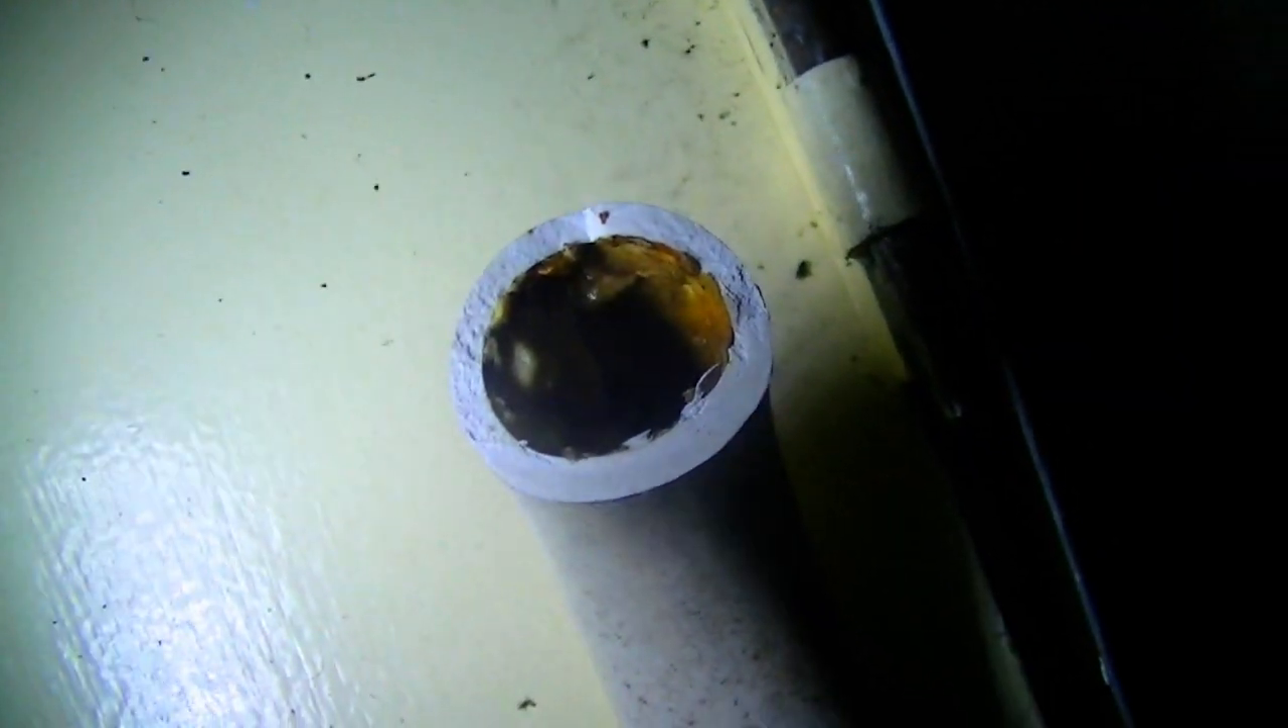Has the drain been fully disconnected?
Yes.